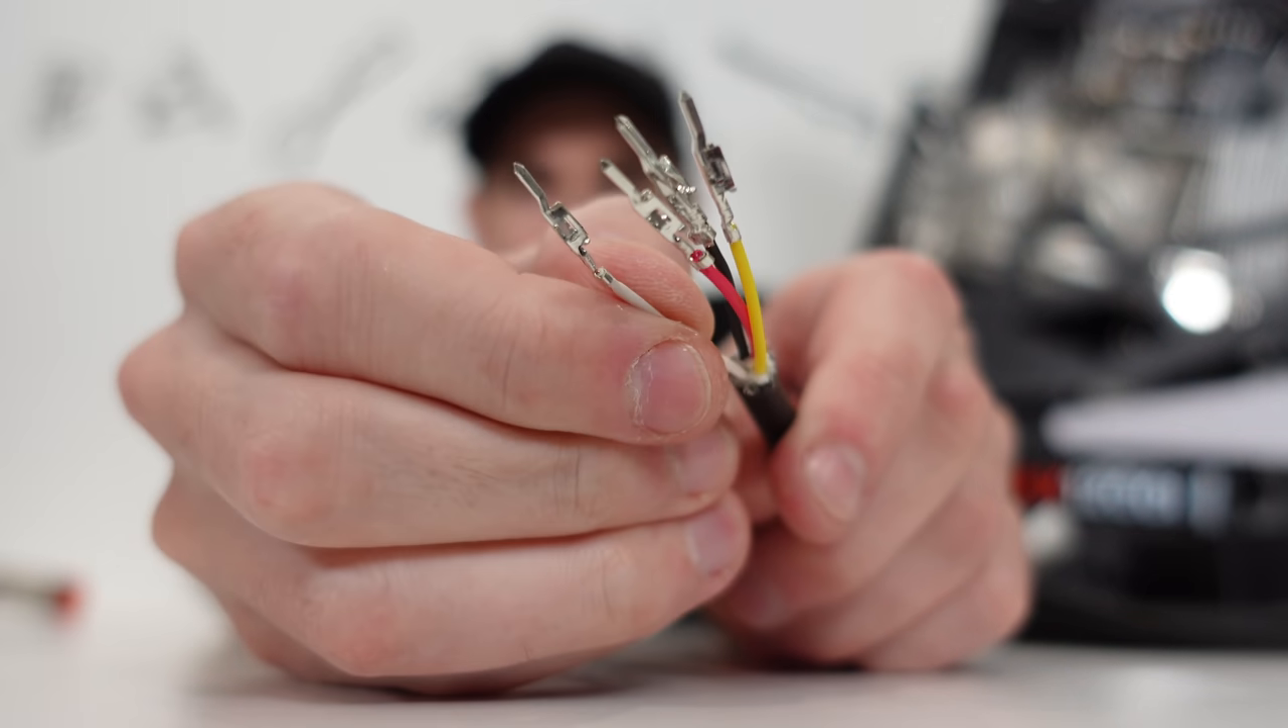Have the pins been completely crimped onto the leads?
Yes.